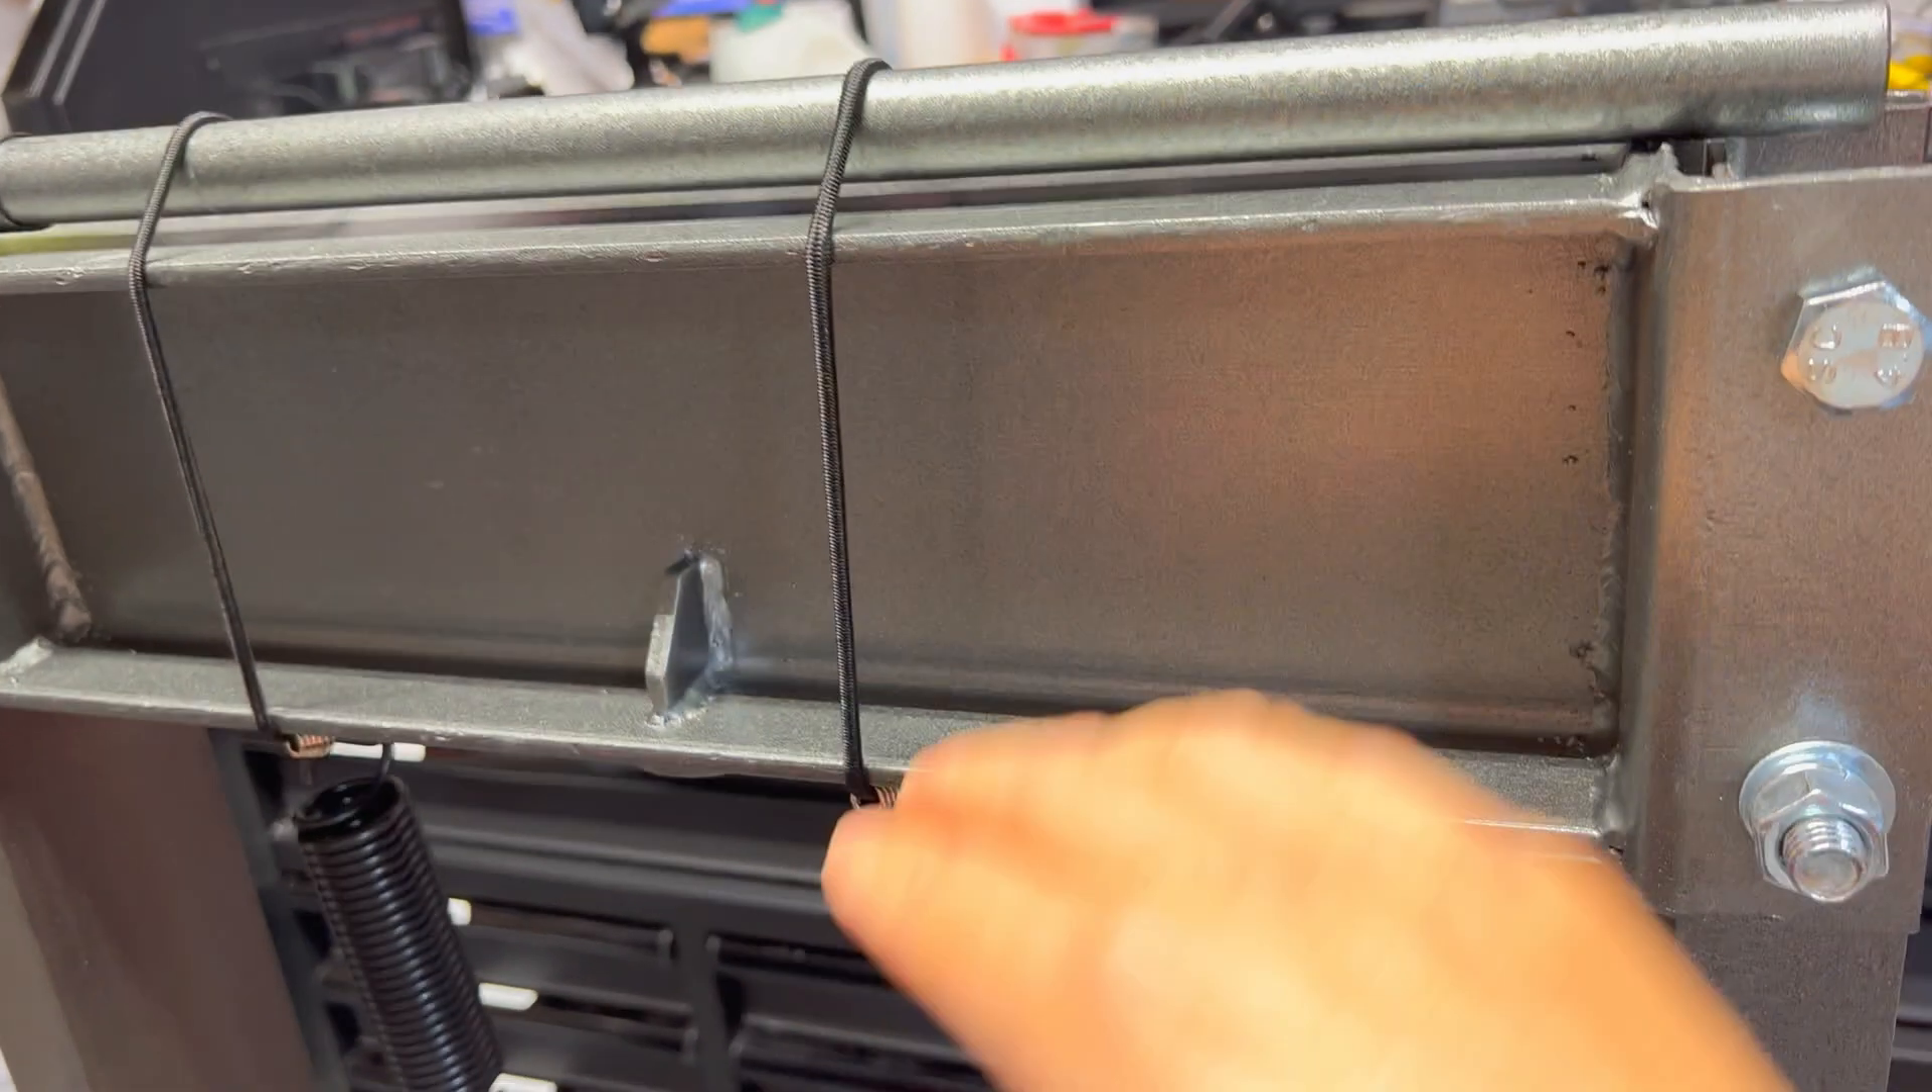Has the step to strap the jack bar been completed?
Yes.